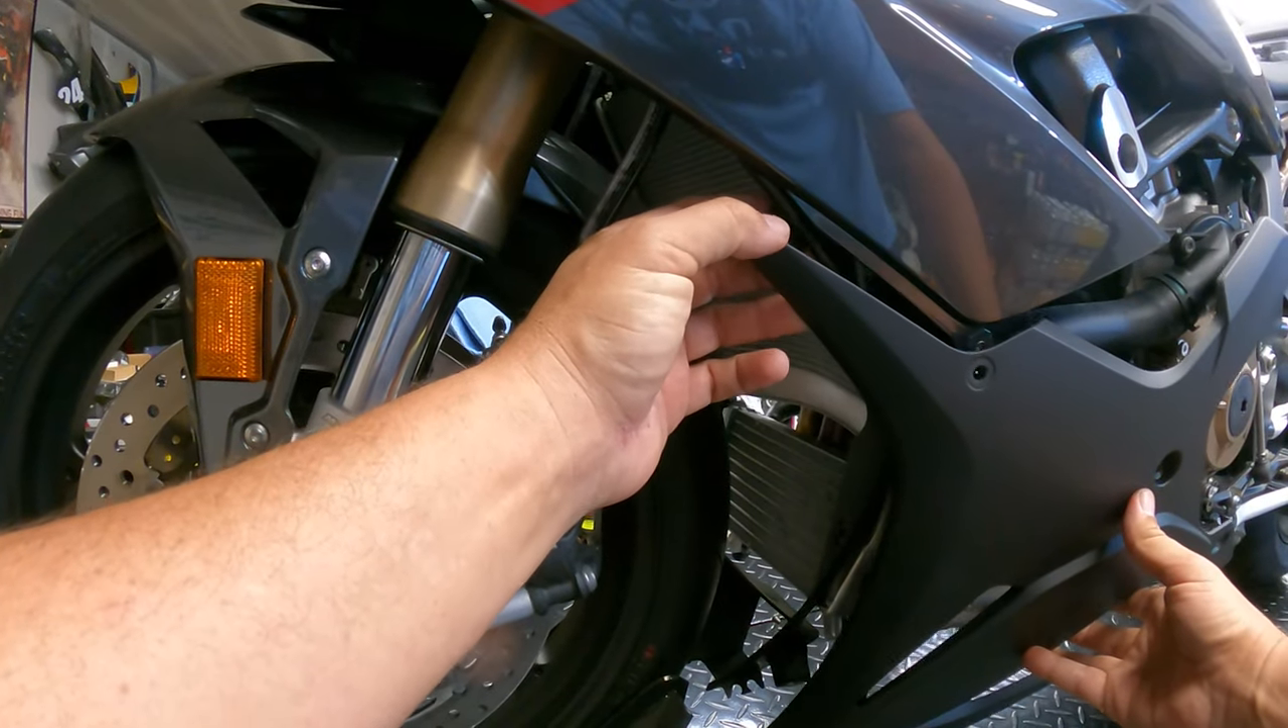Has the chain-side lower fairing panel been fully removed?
No.